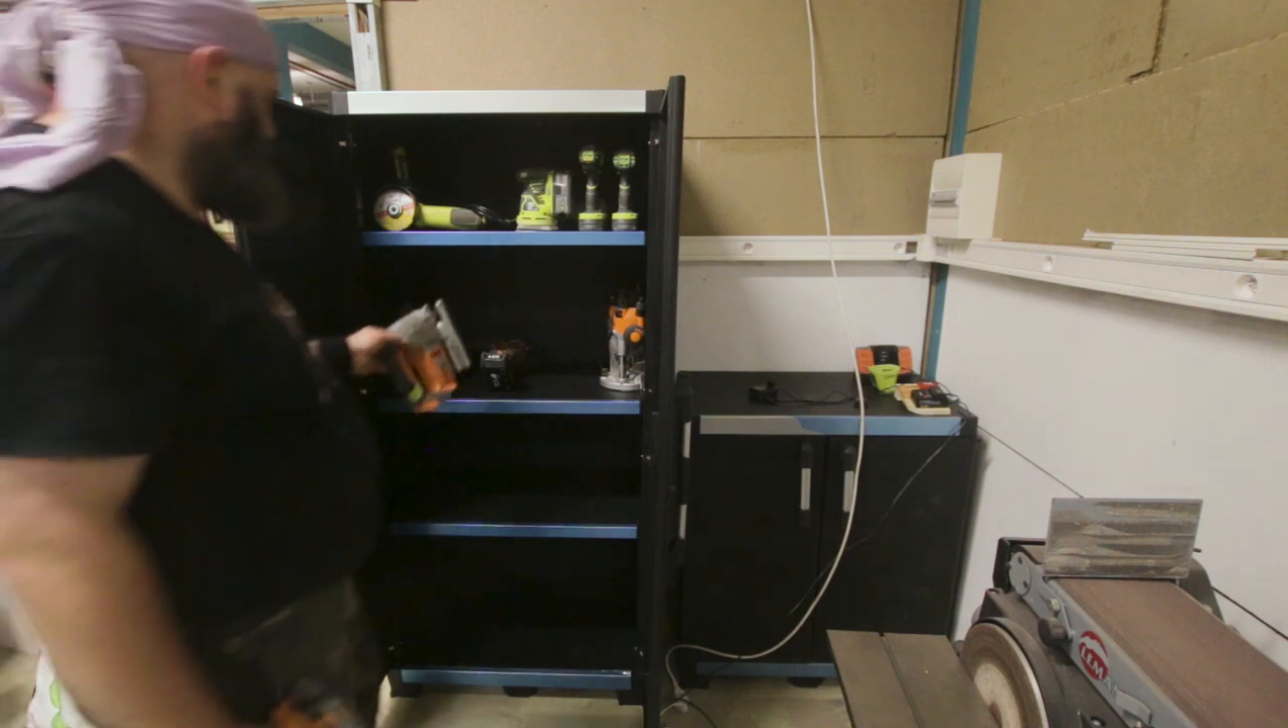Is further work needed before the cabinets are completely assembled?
No.